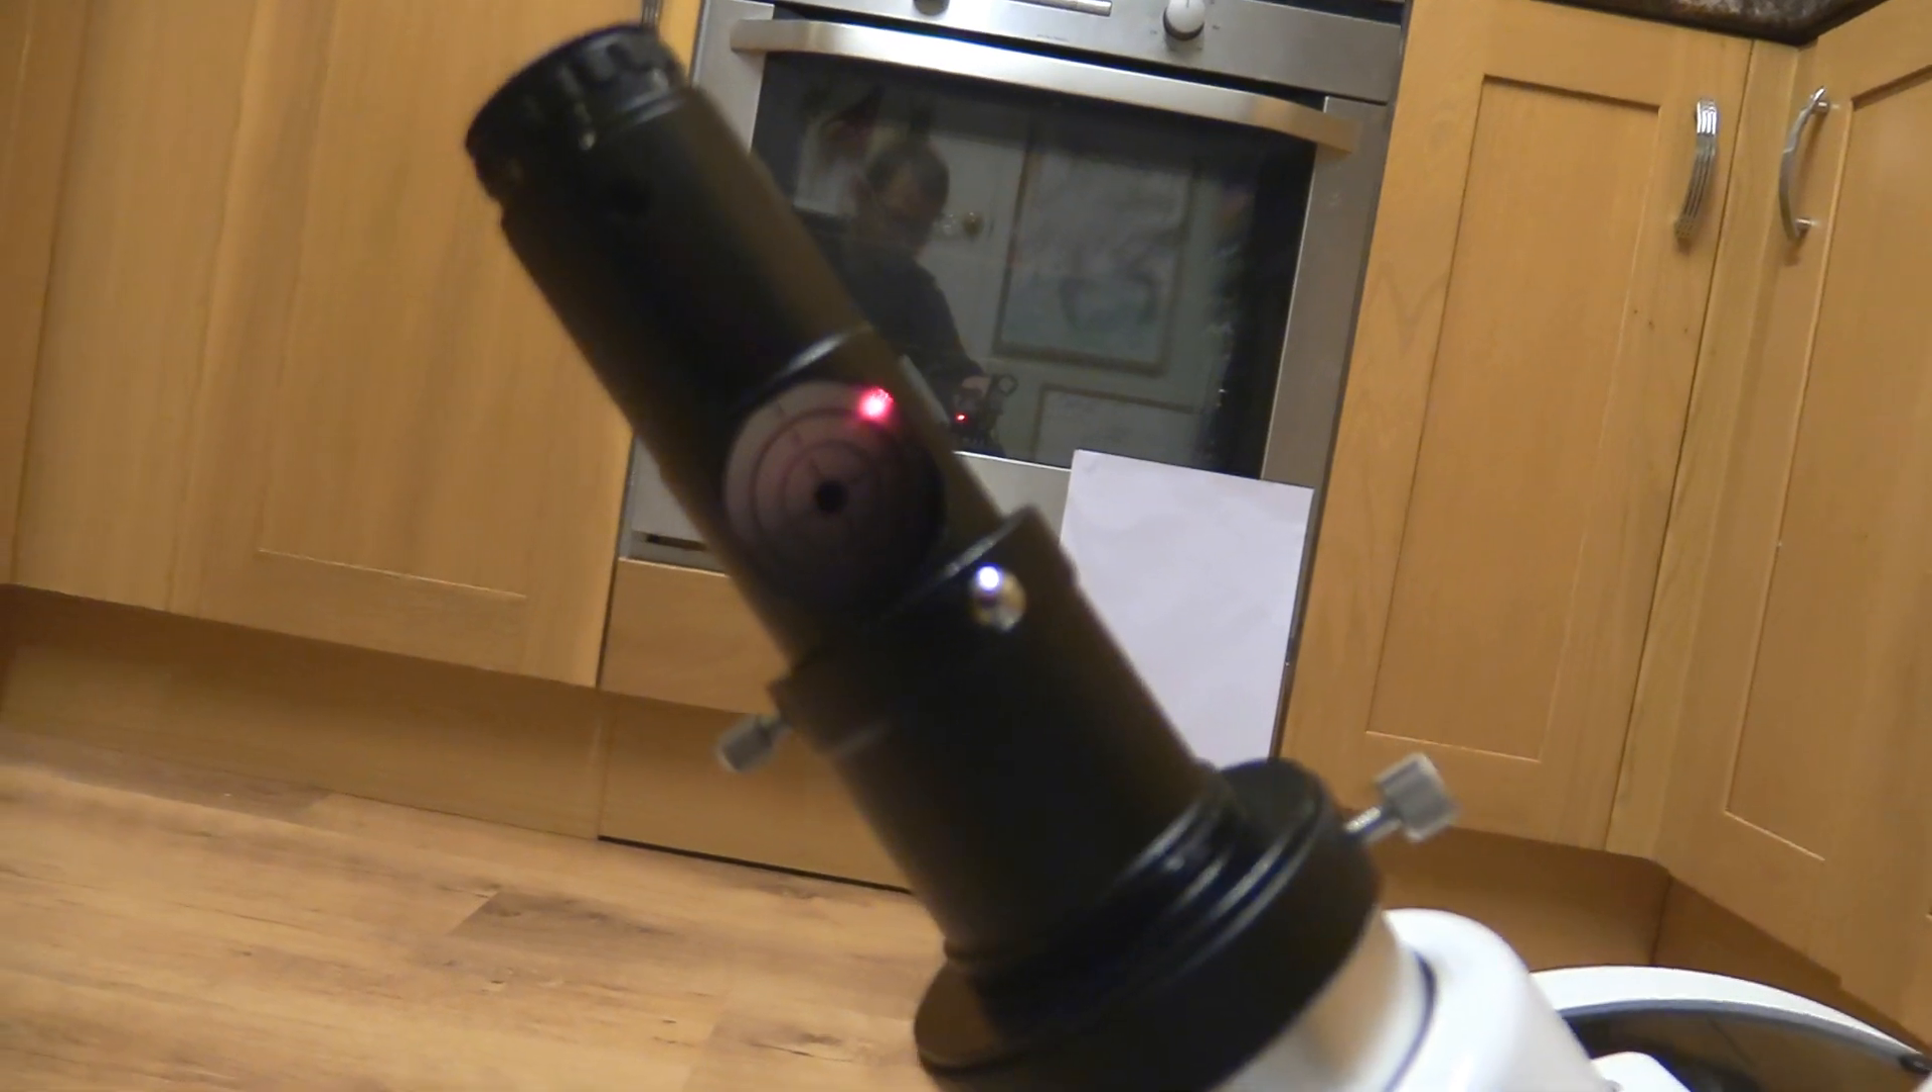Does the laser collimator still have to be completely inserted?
No.